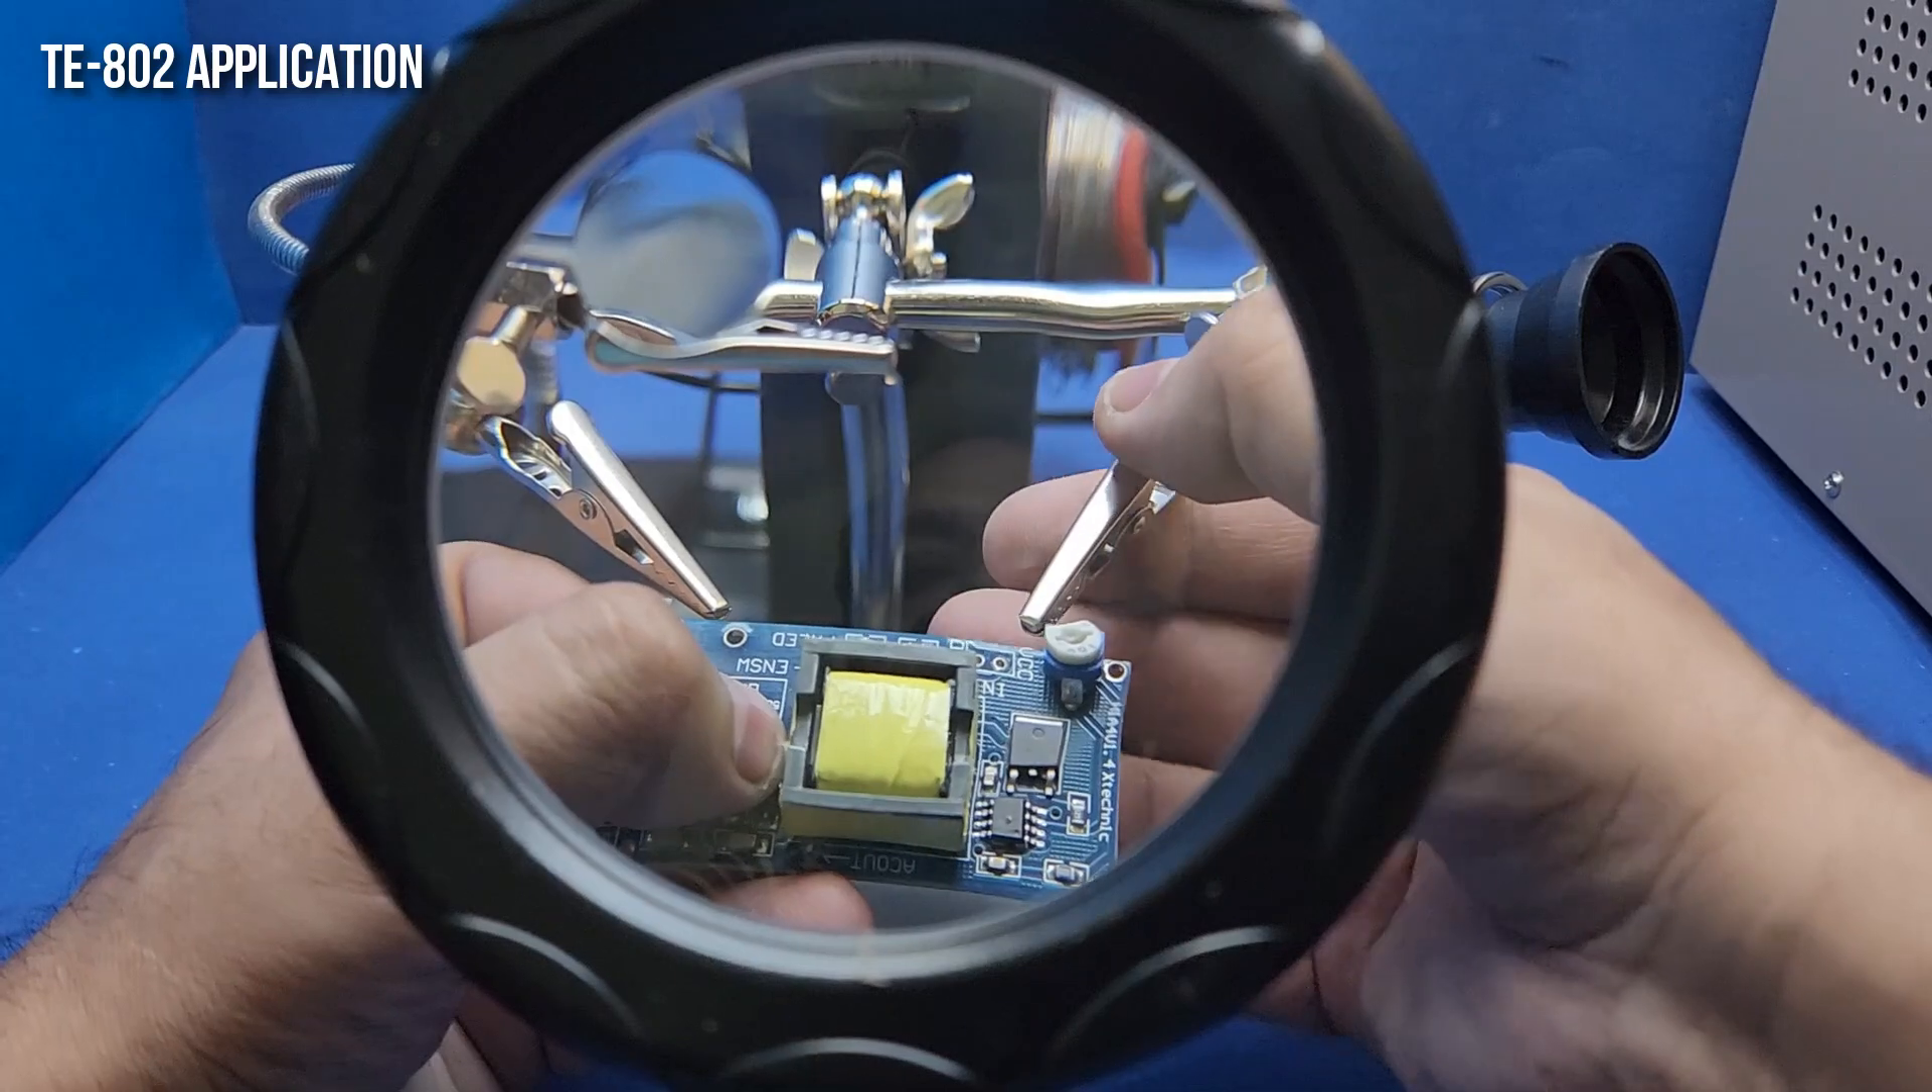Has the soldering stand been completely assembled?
Yes.